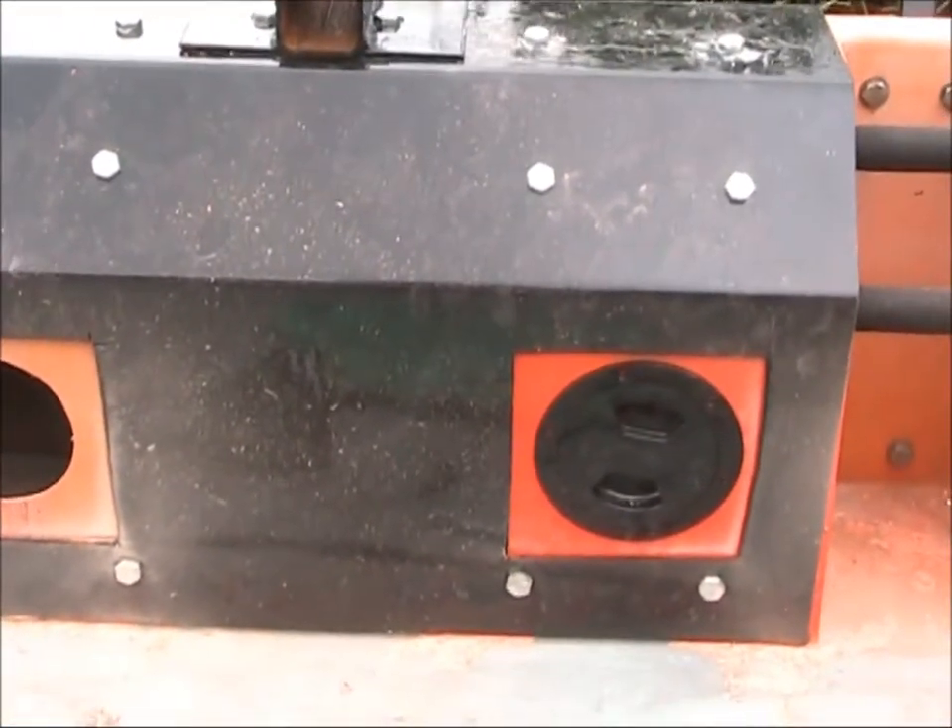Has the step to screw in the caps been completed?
No.